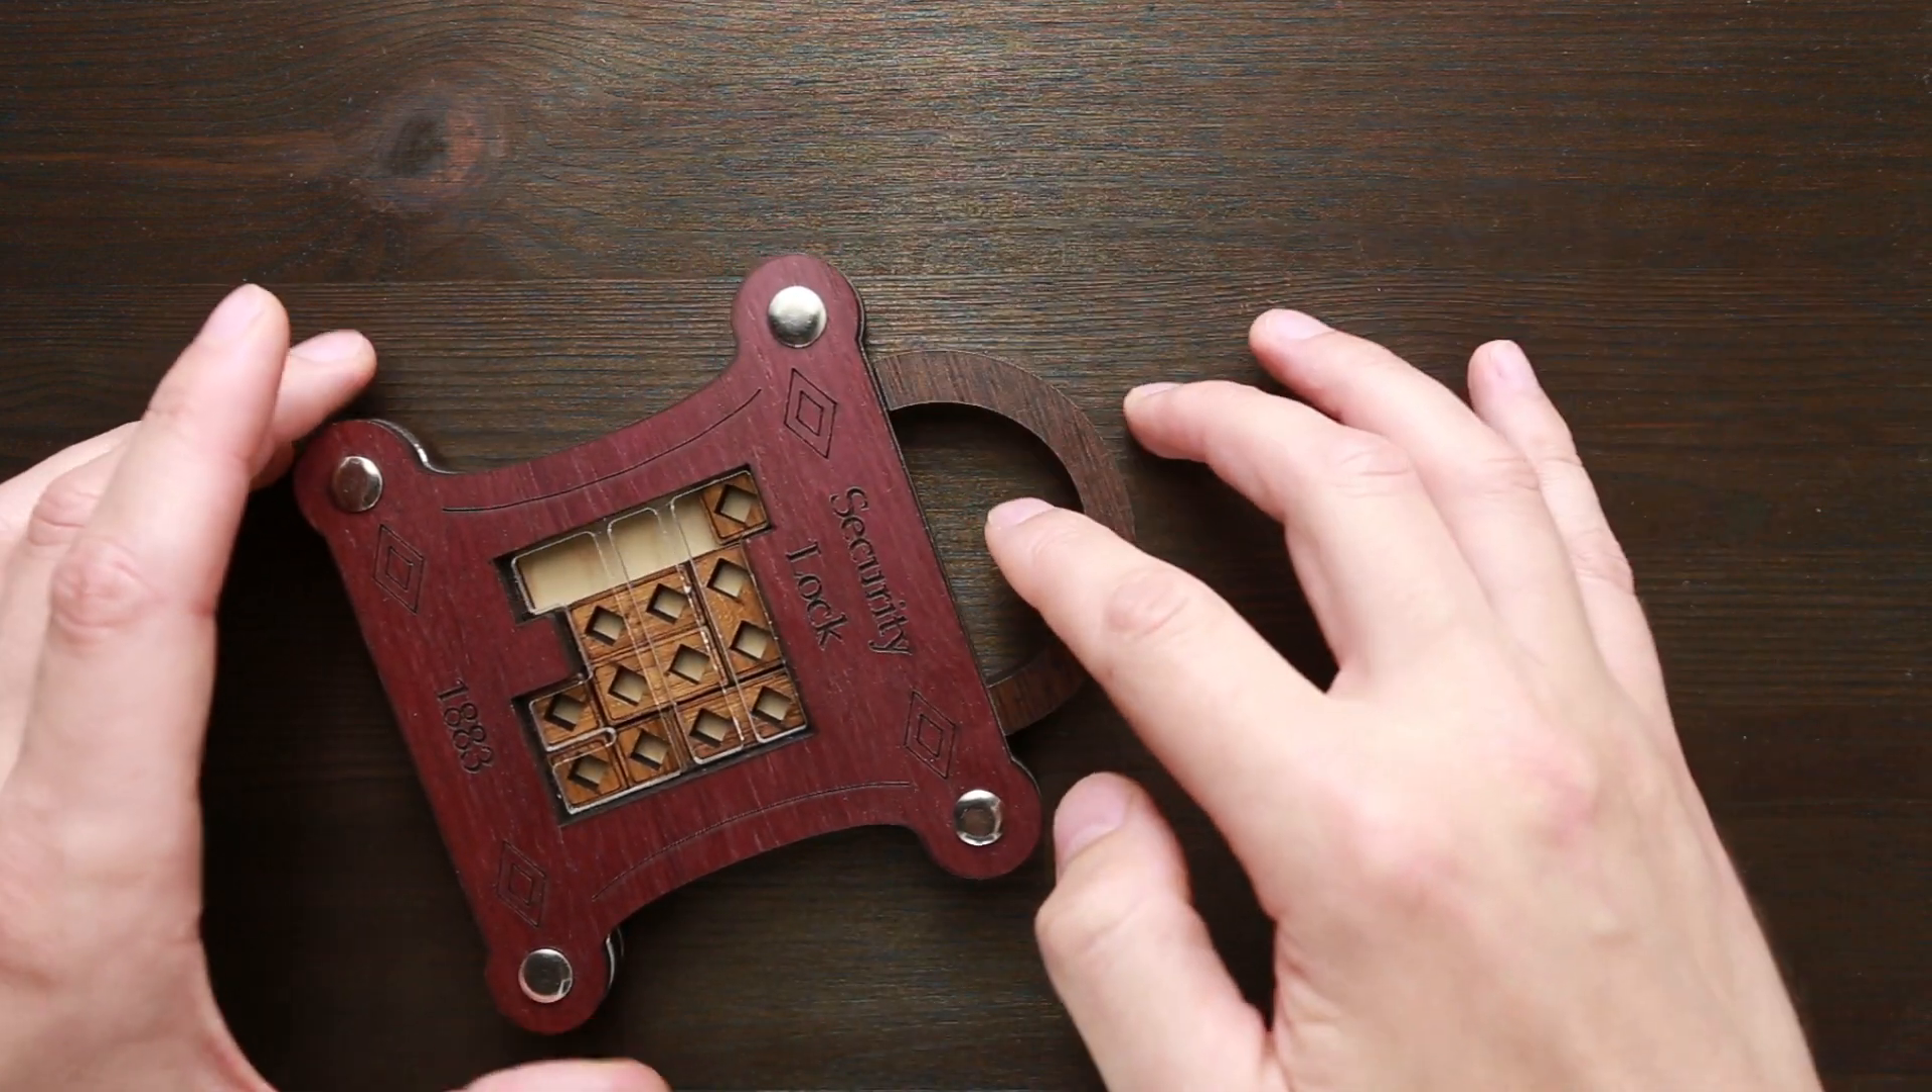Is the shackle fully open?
No.